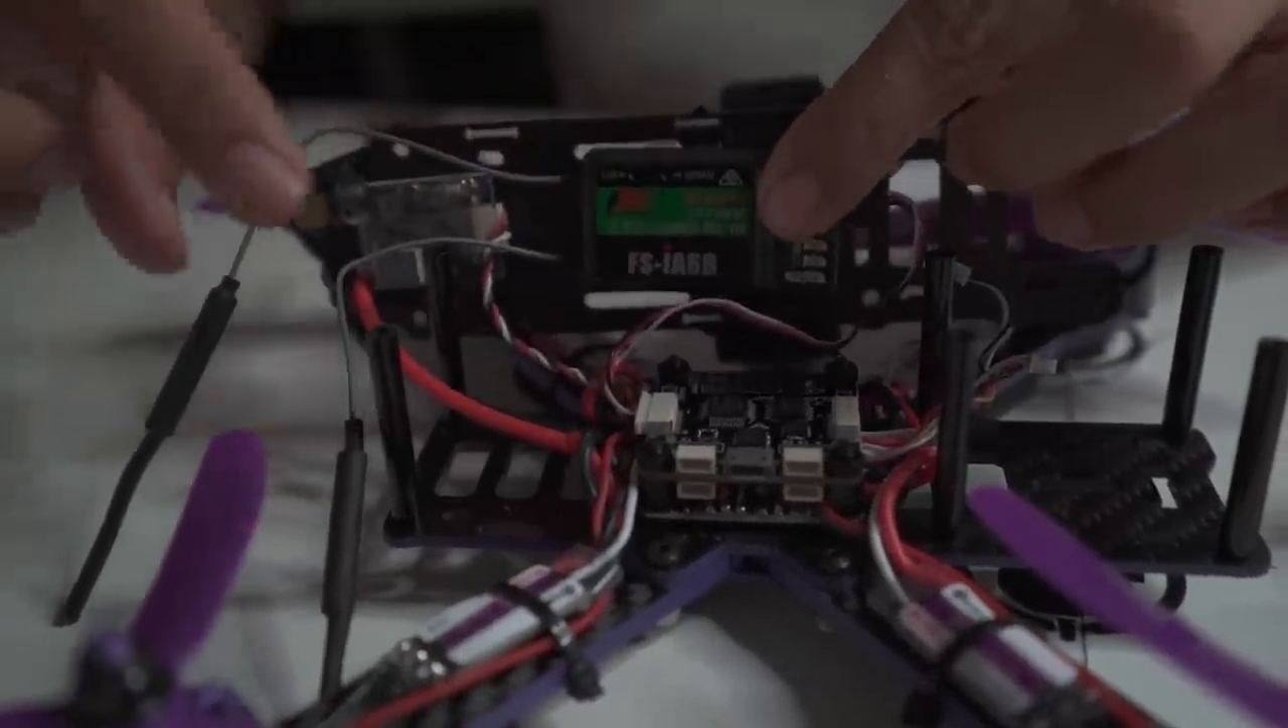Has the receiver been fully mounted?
Yes.